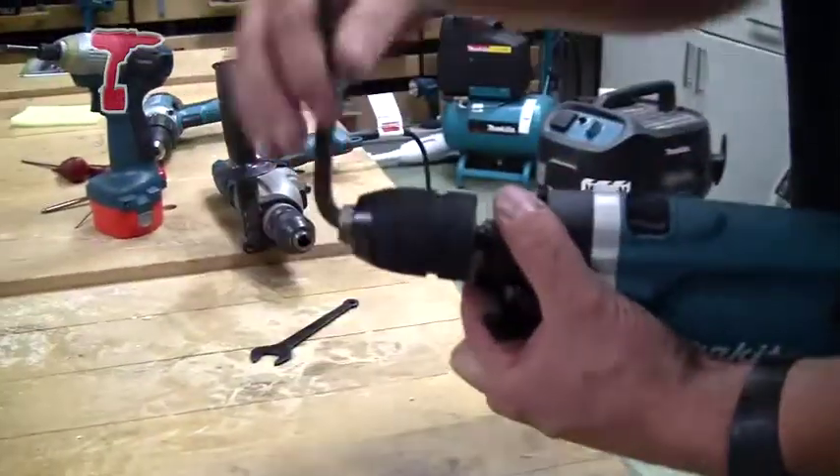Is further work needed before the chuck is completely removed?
Yes.